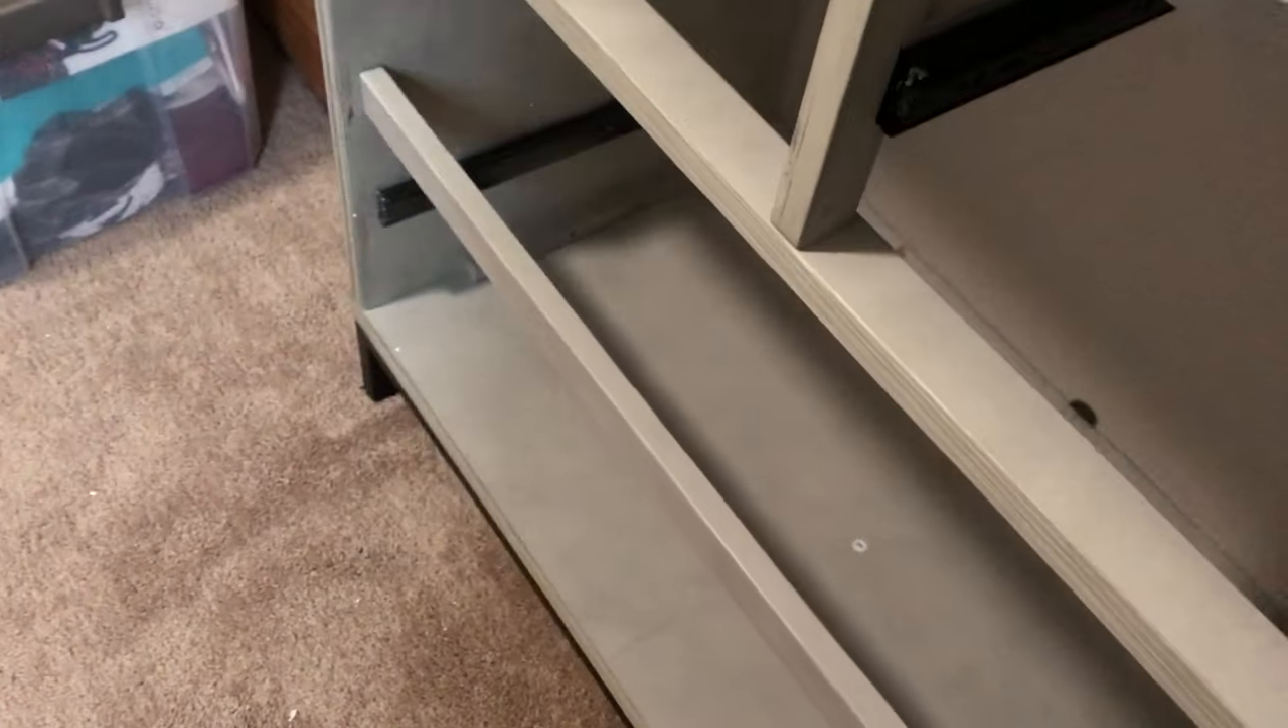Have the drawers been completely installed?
No.